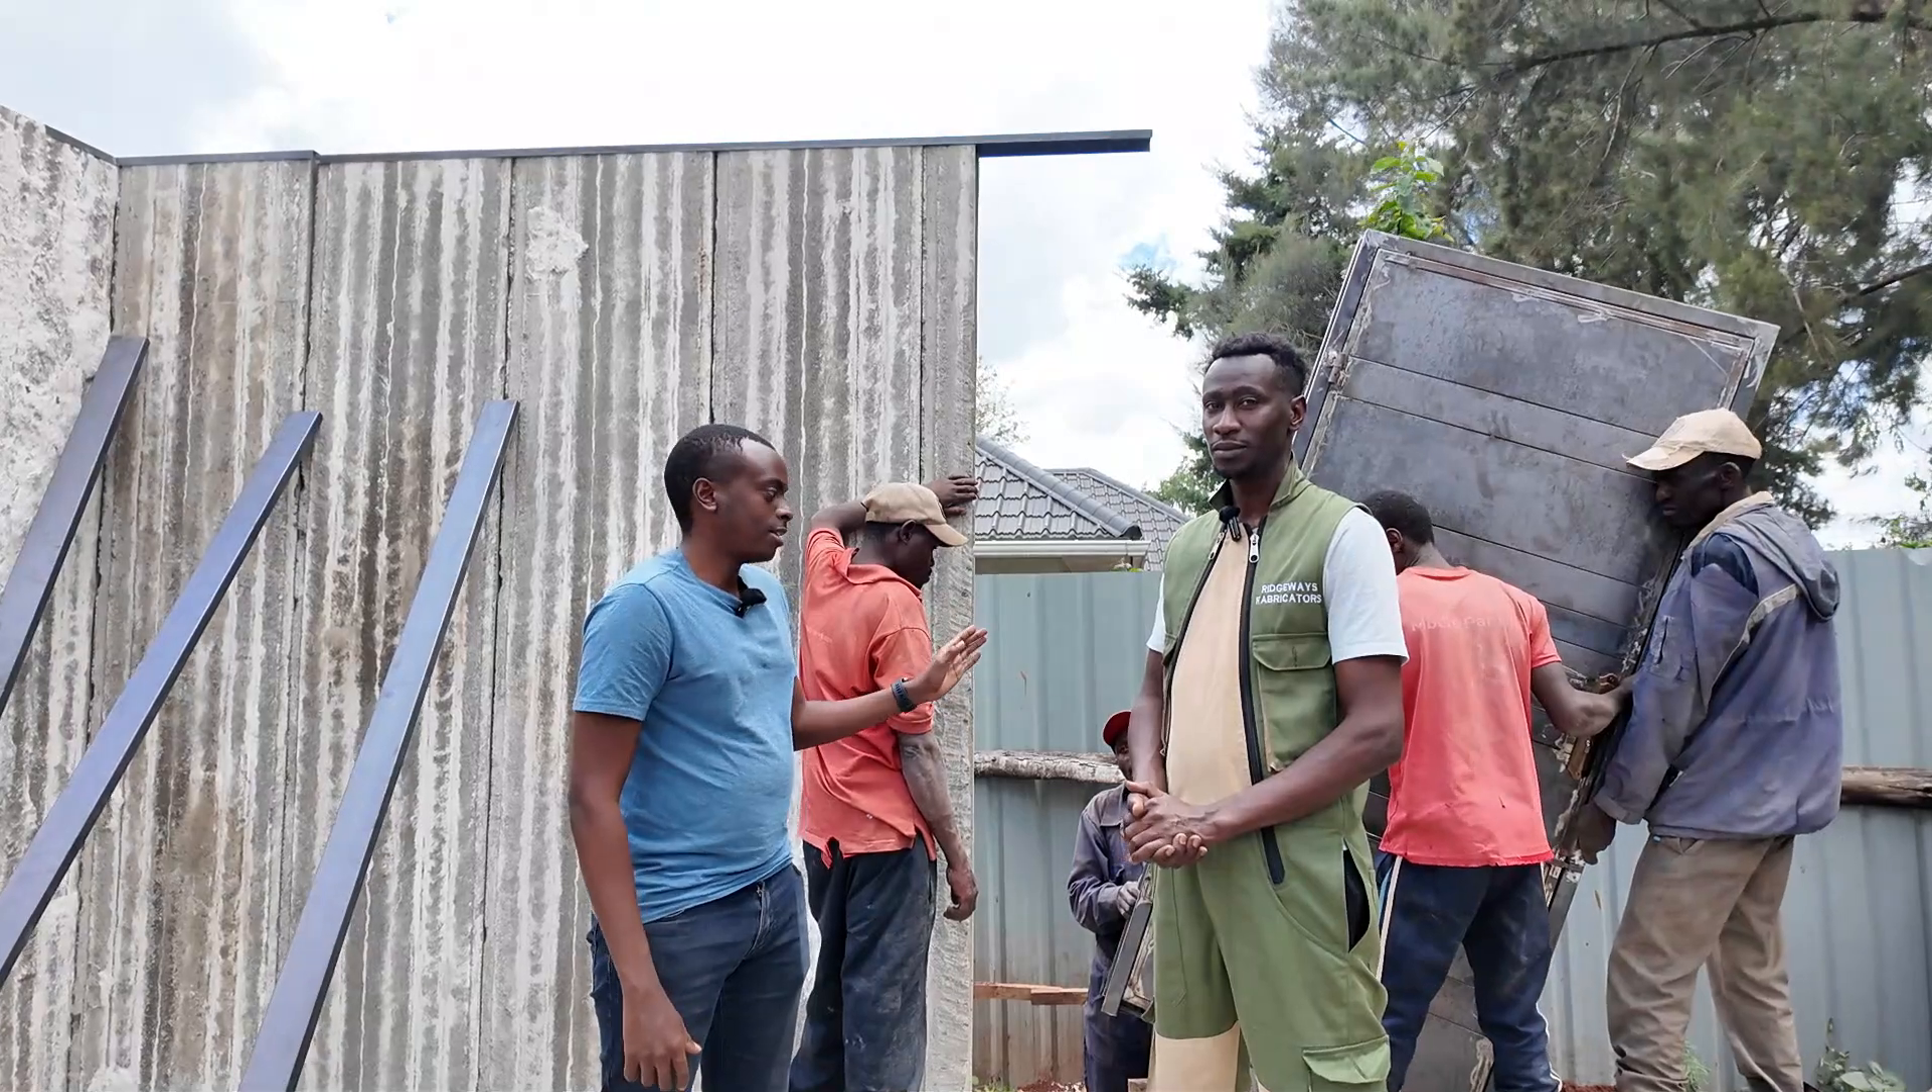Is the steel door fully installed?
No.